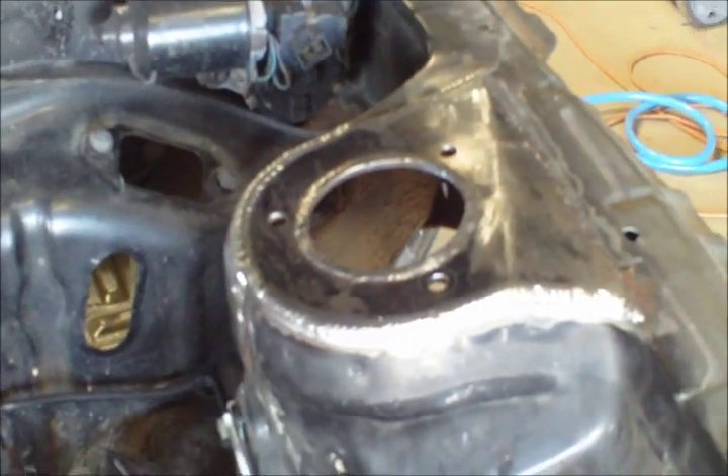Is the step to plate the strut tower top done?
Yes.